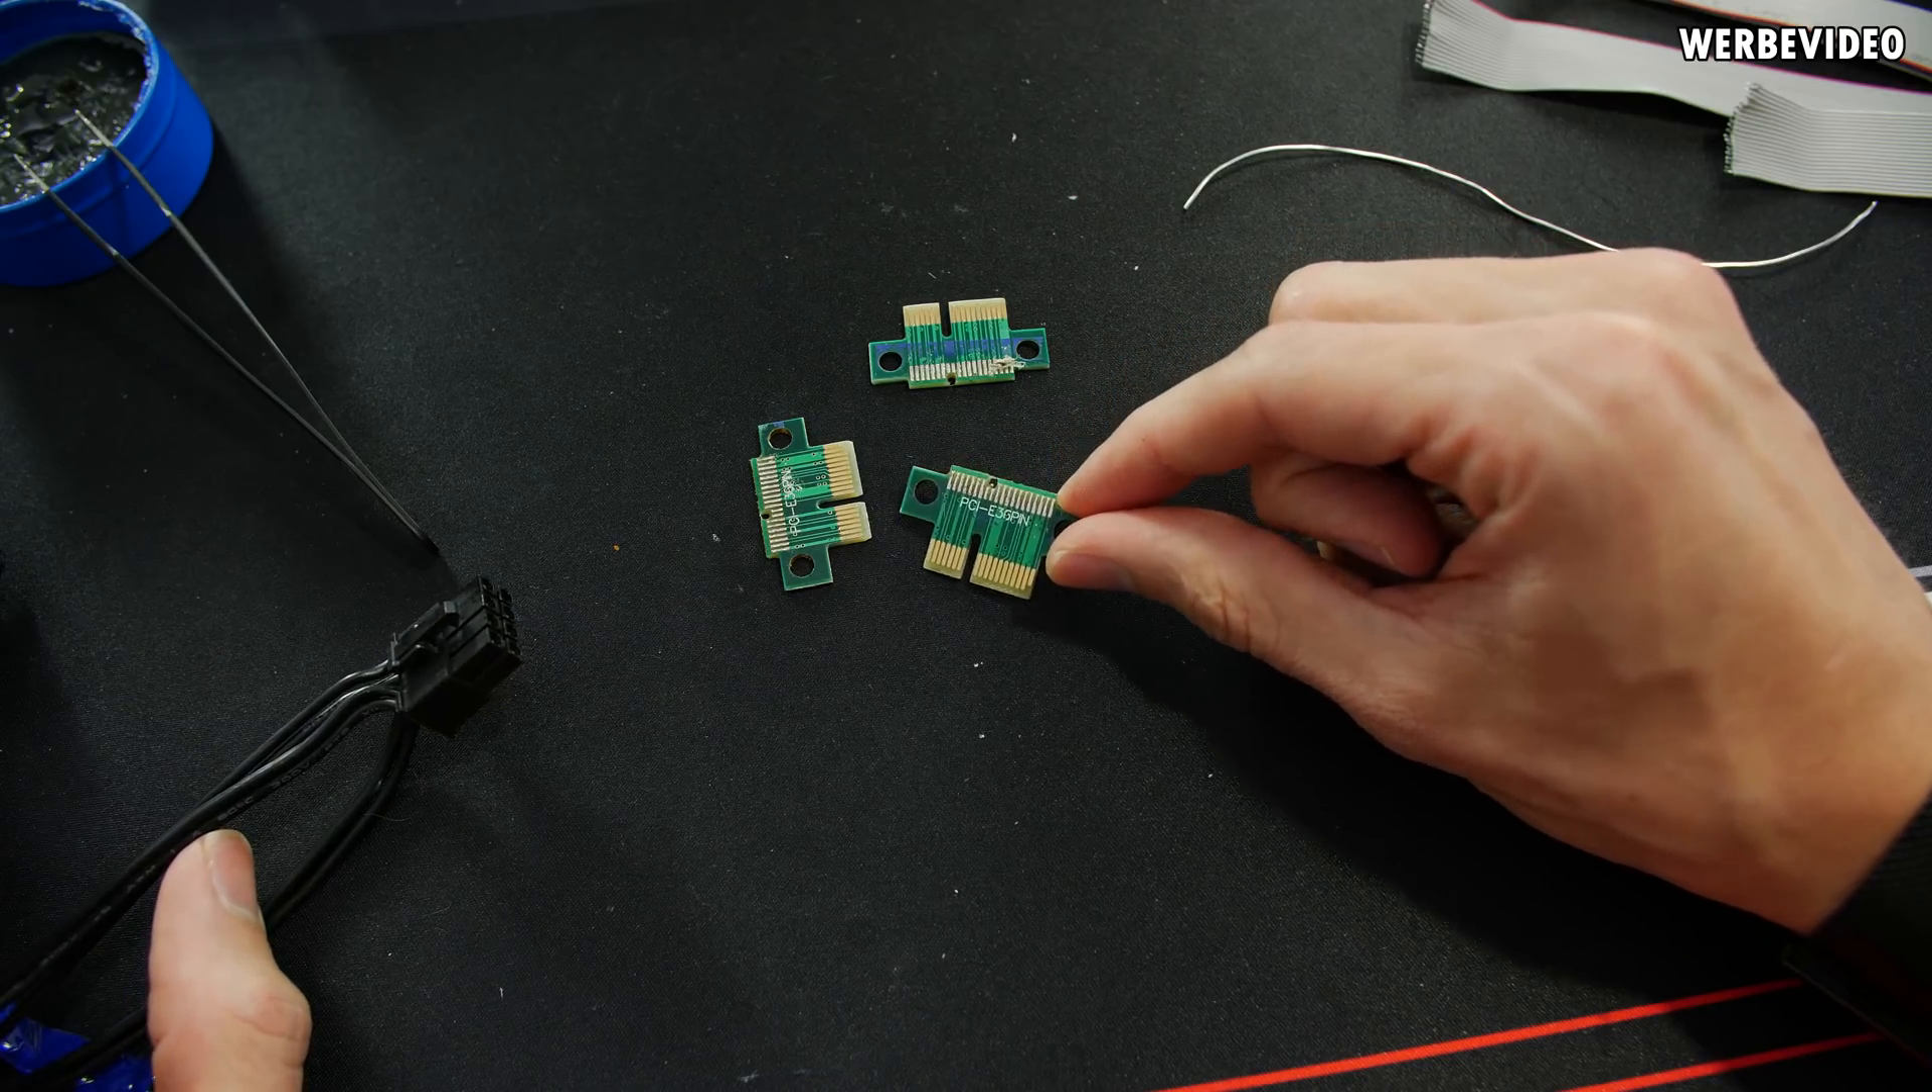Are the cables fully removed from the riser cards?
Yes.